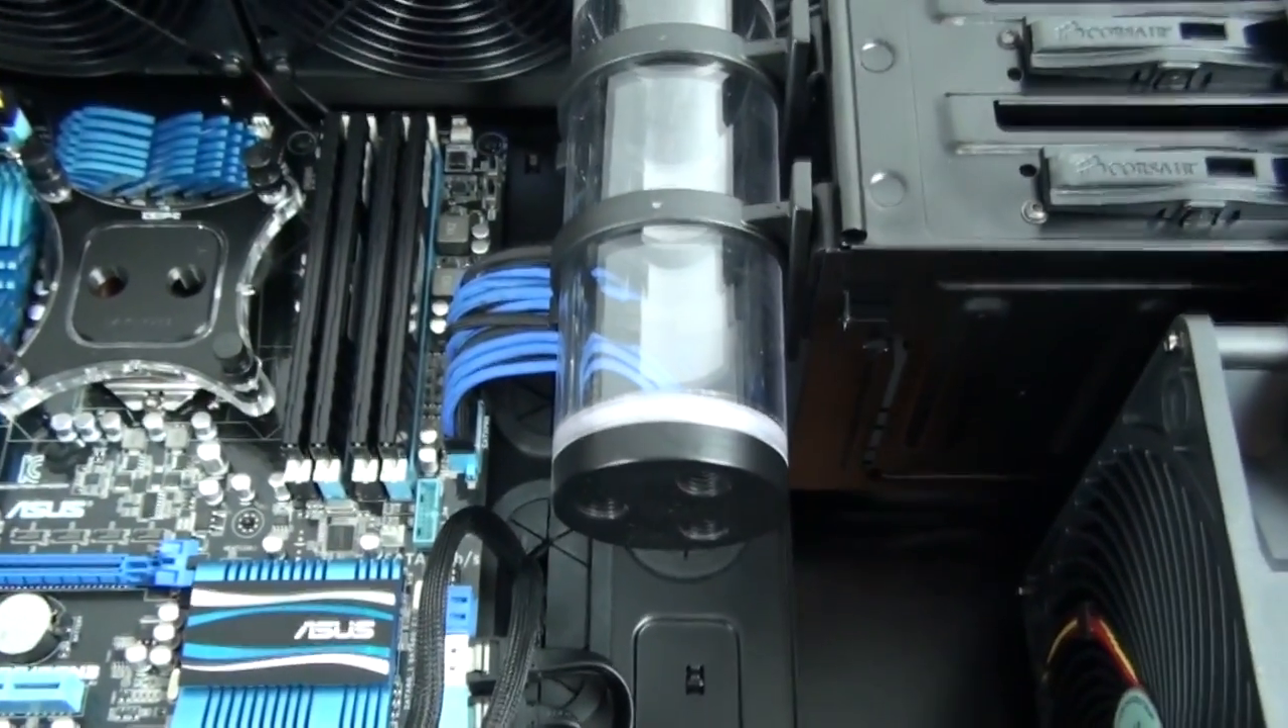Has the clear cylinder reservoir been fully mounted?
Yes.